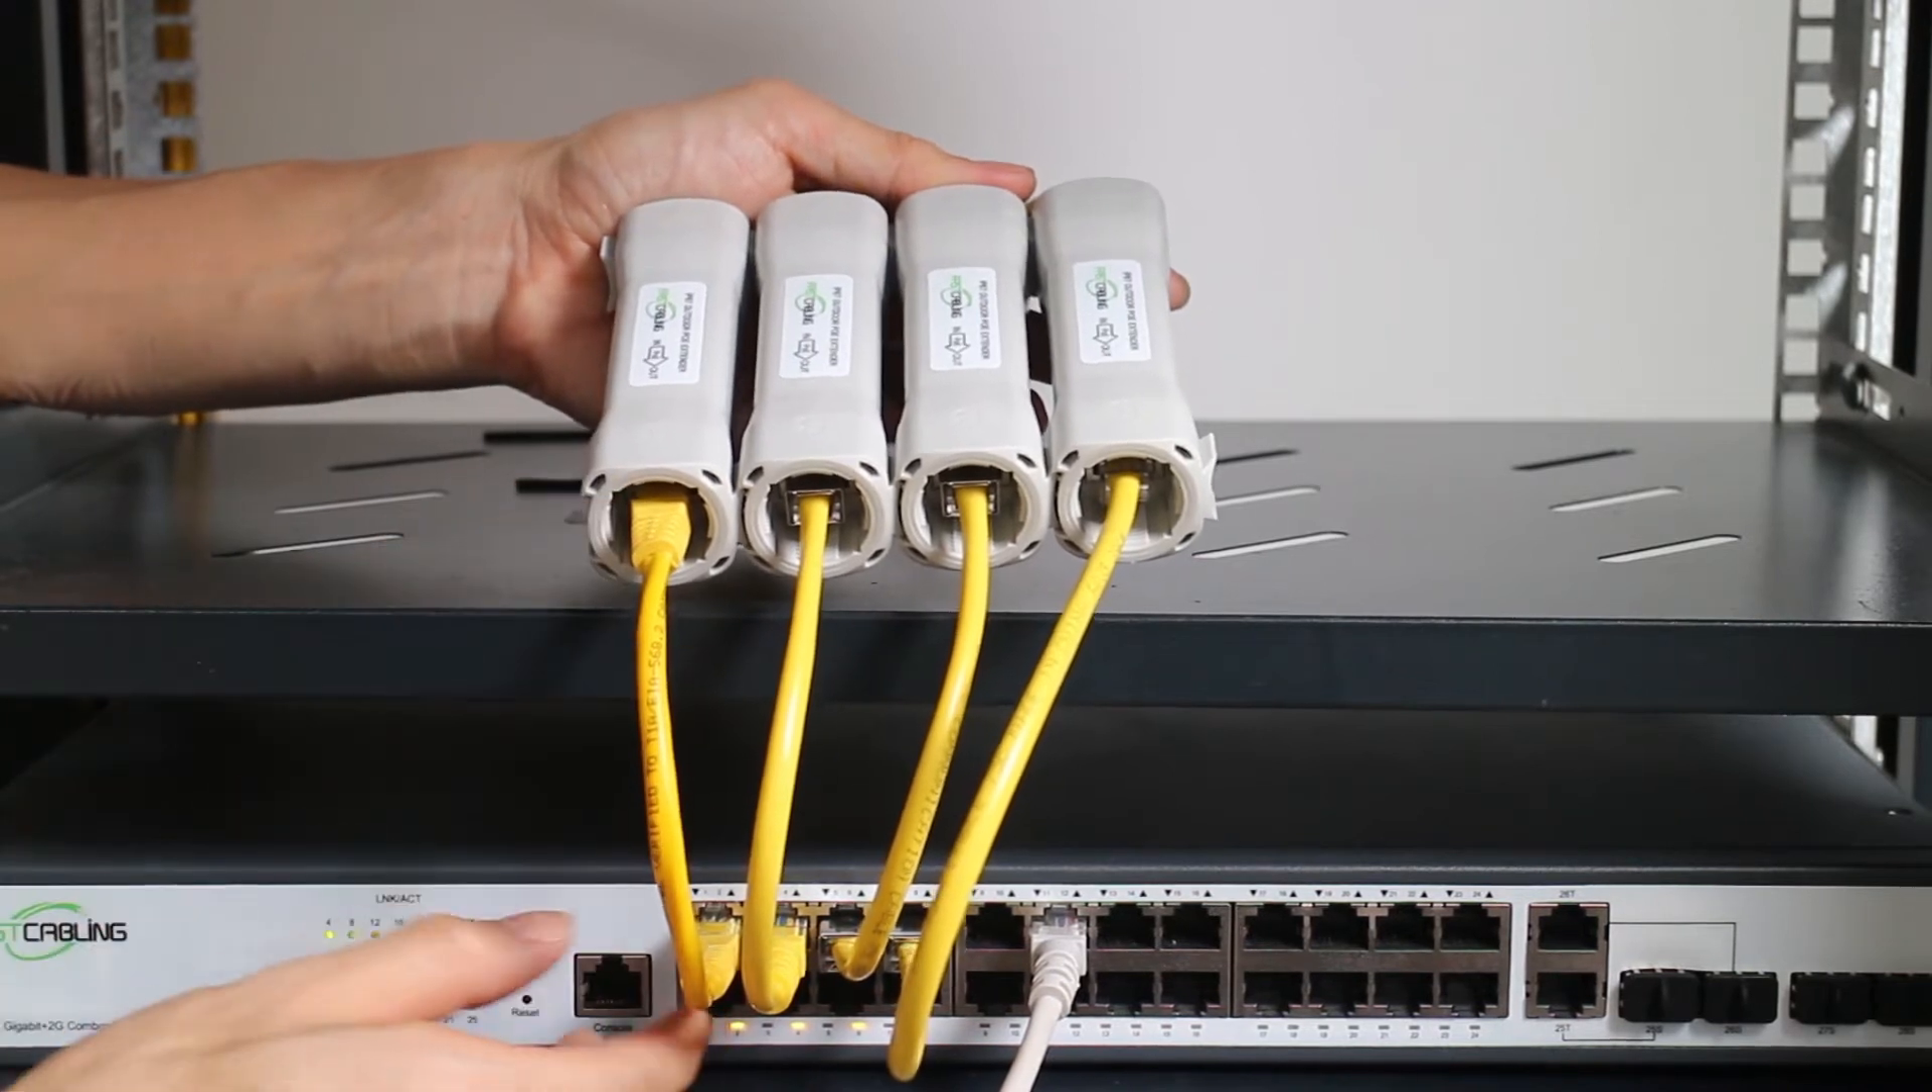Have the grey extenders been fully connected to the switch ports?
Yes.